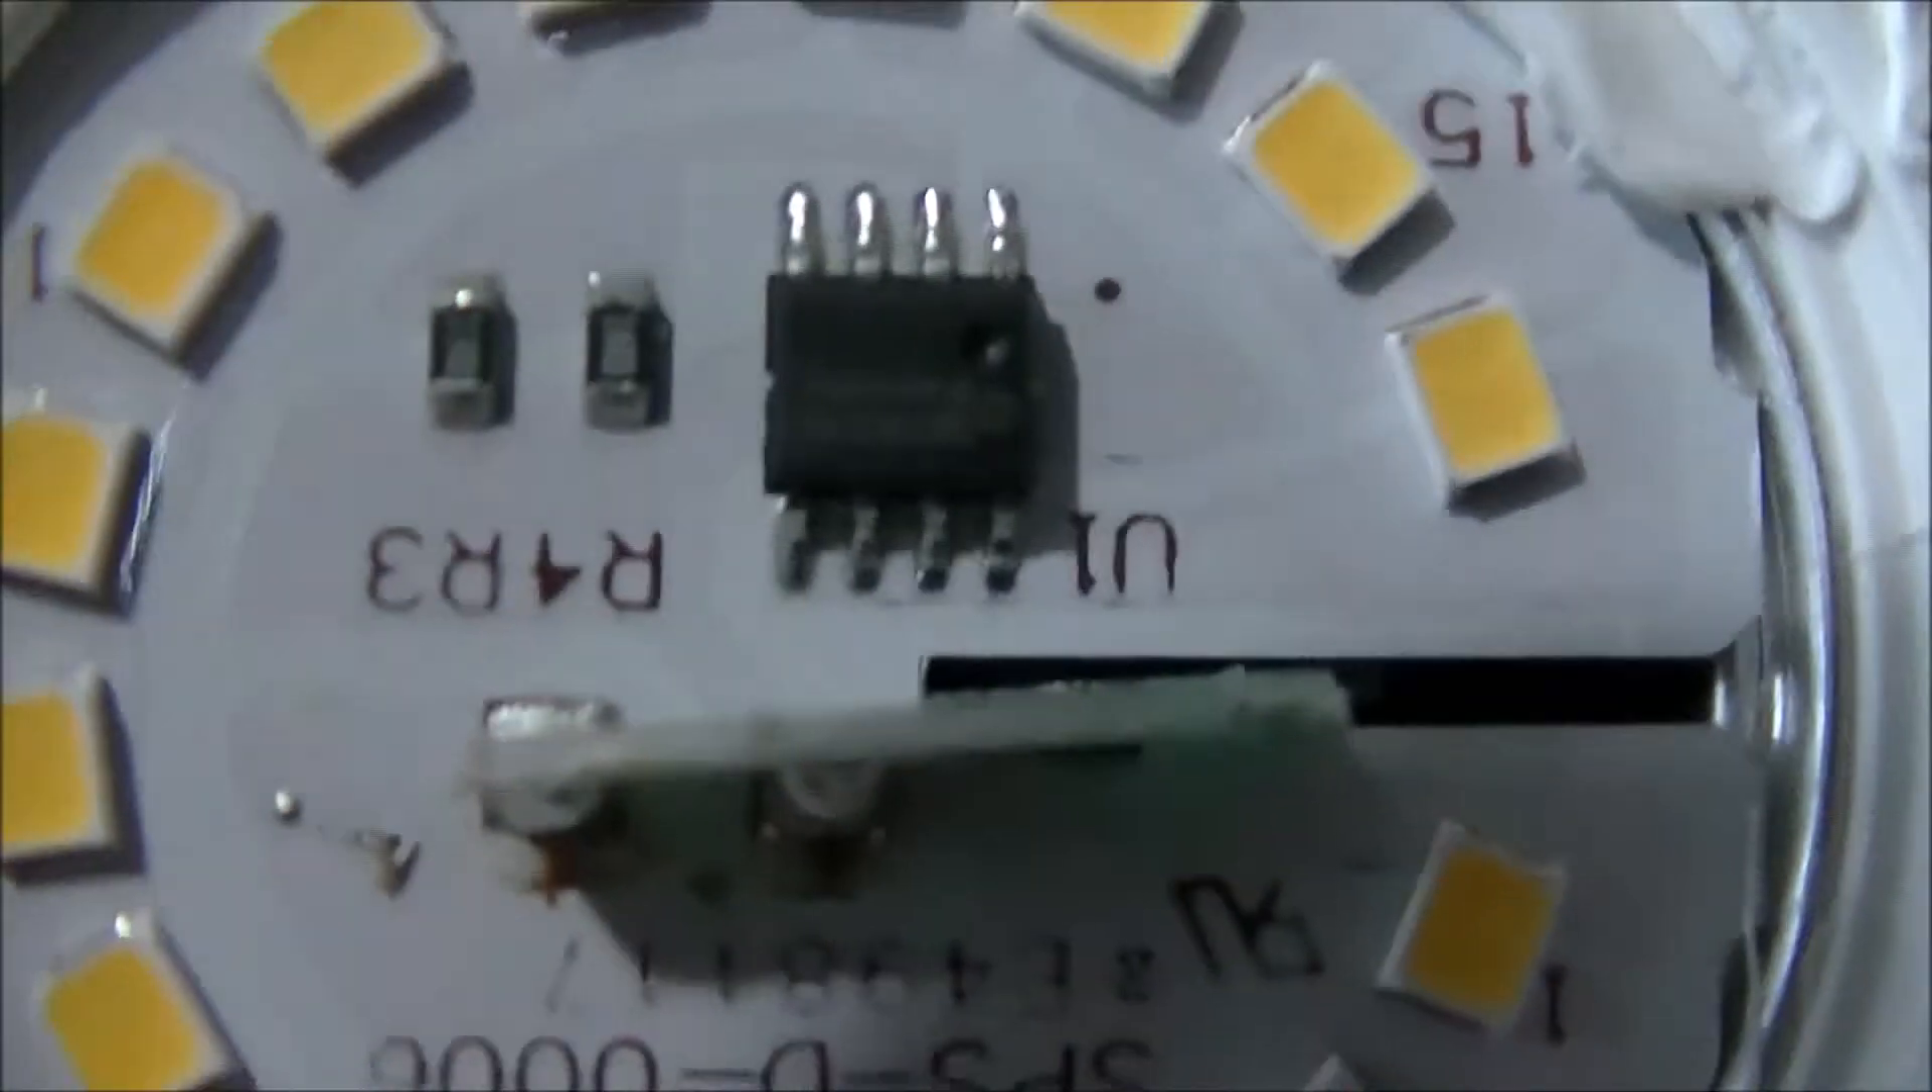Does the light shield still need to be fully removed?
No.